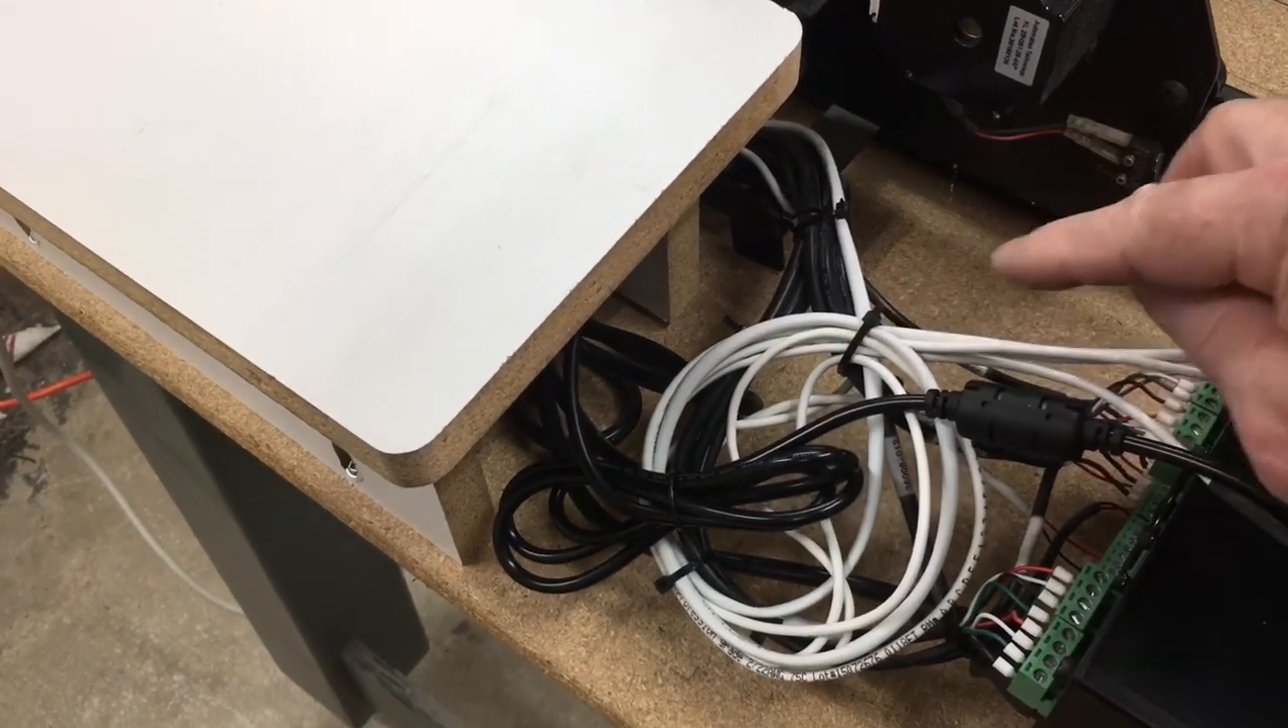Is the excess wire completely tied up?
Yes.